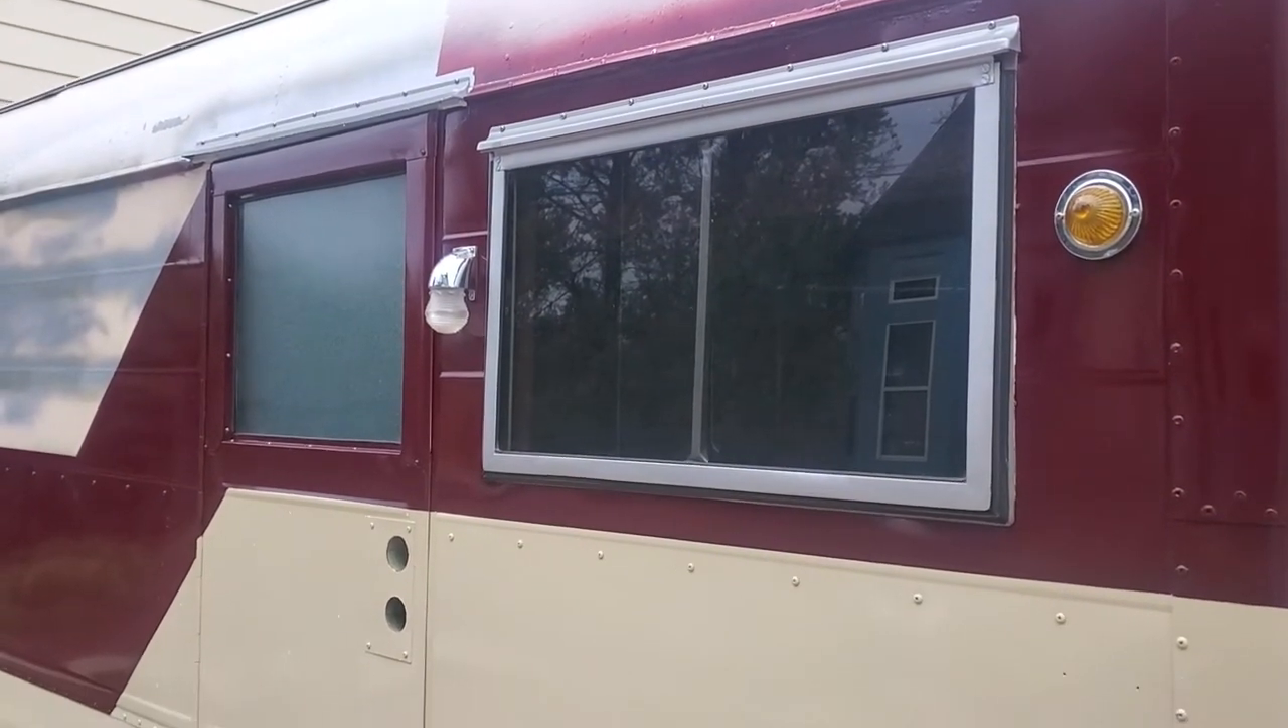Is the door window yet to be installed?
No.